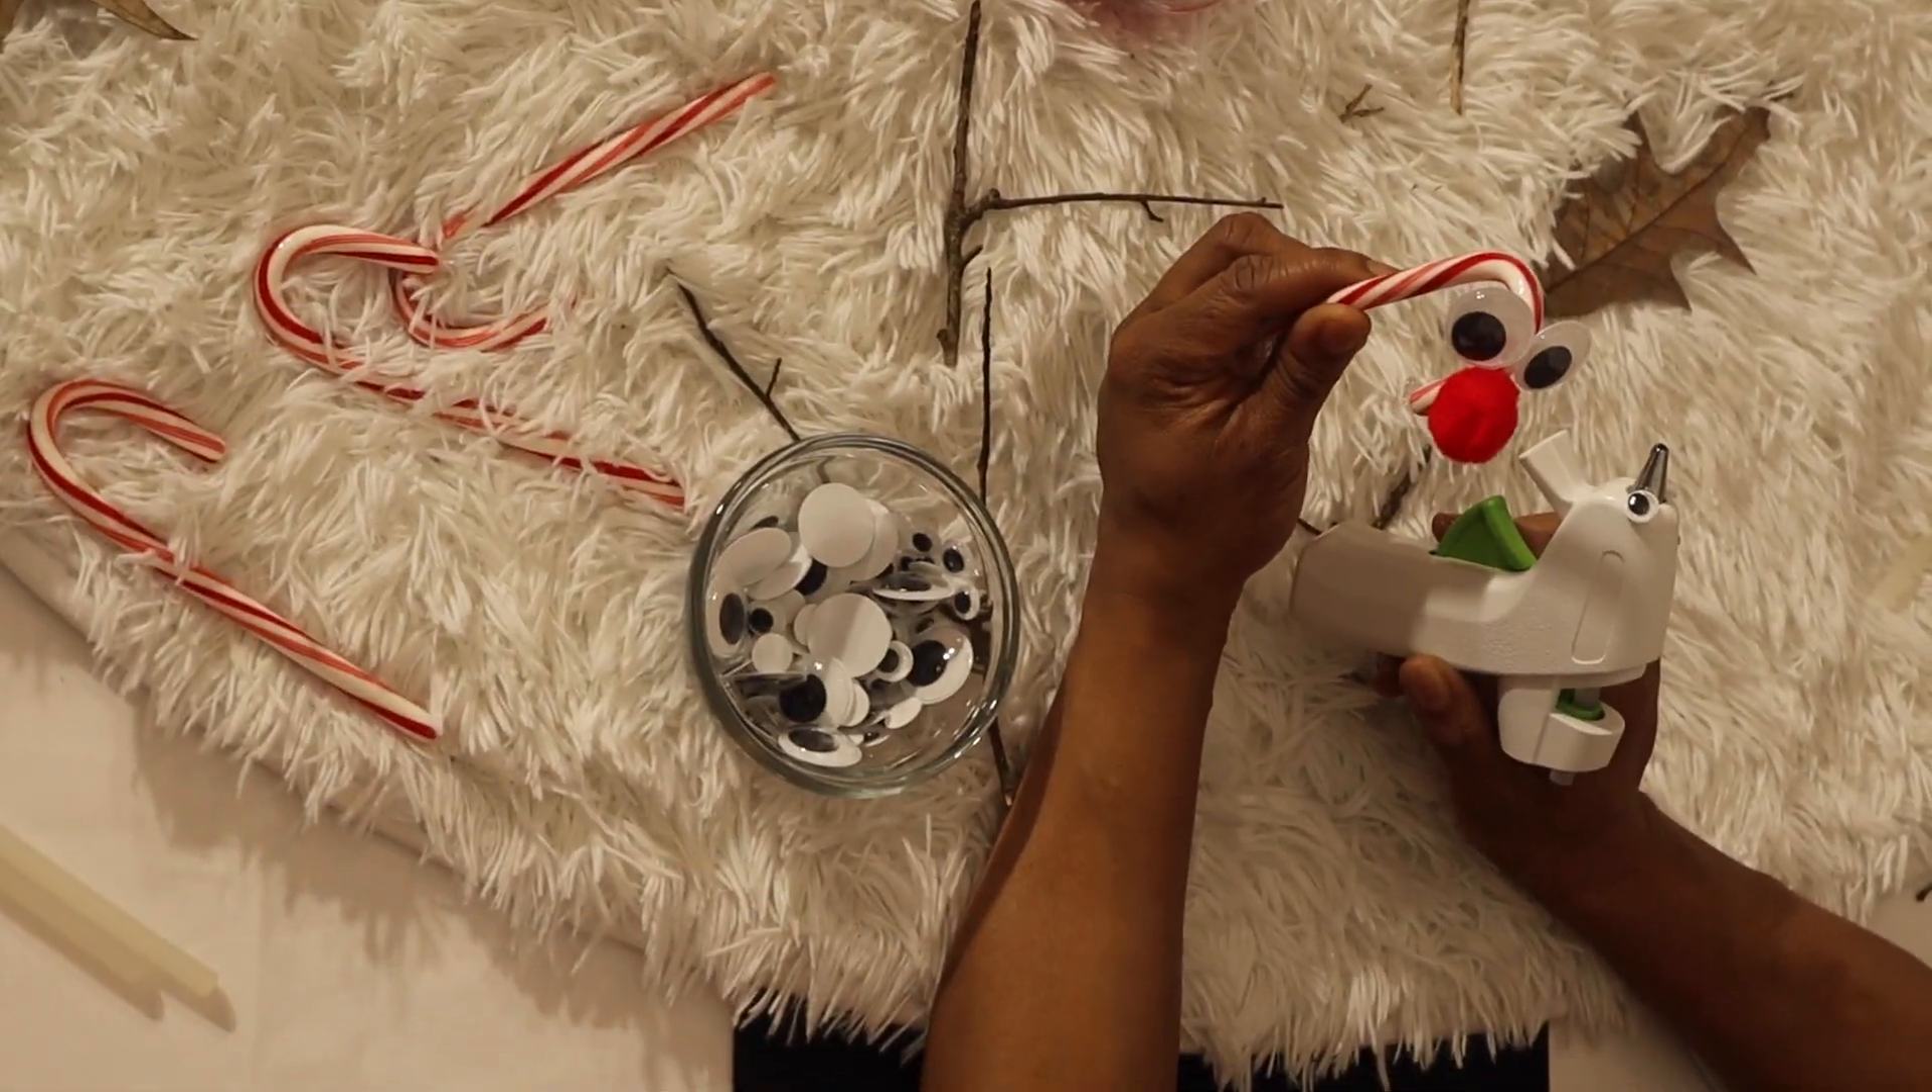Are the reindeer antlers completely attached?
No.